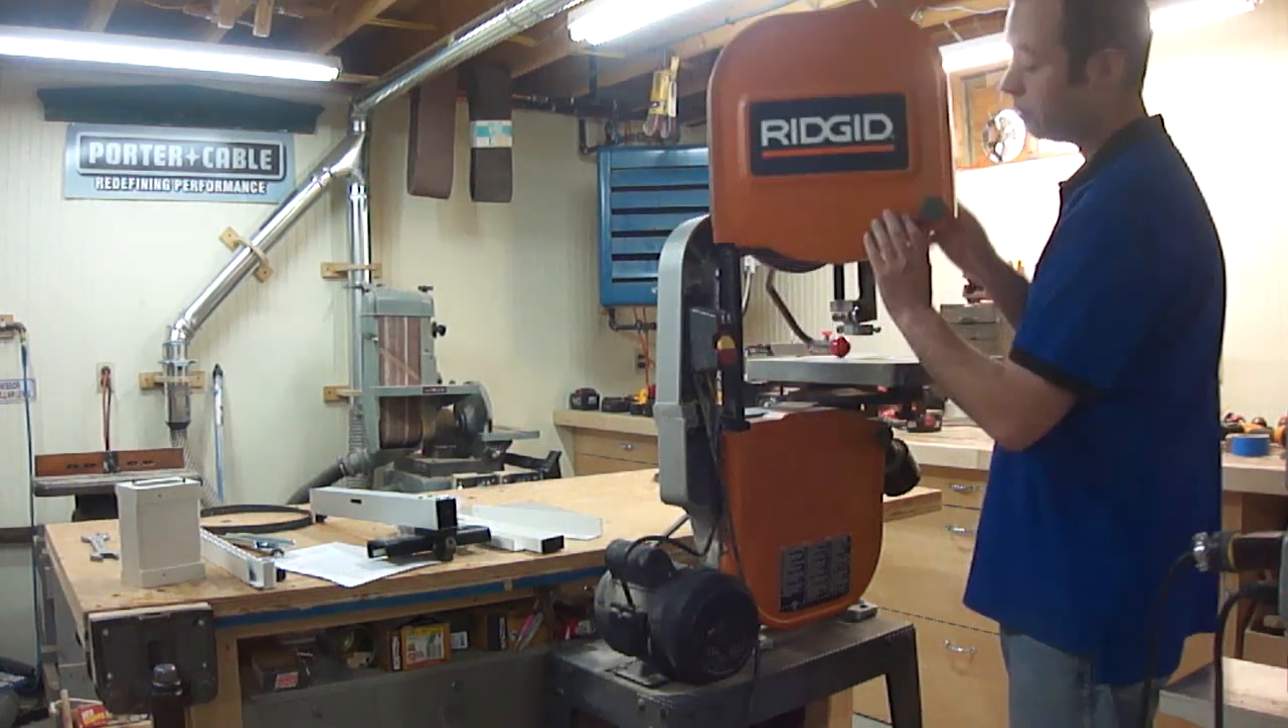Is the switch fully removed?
No.